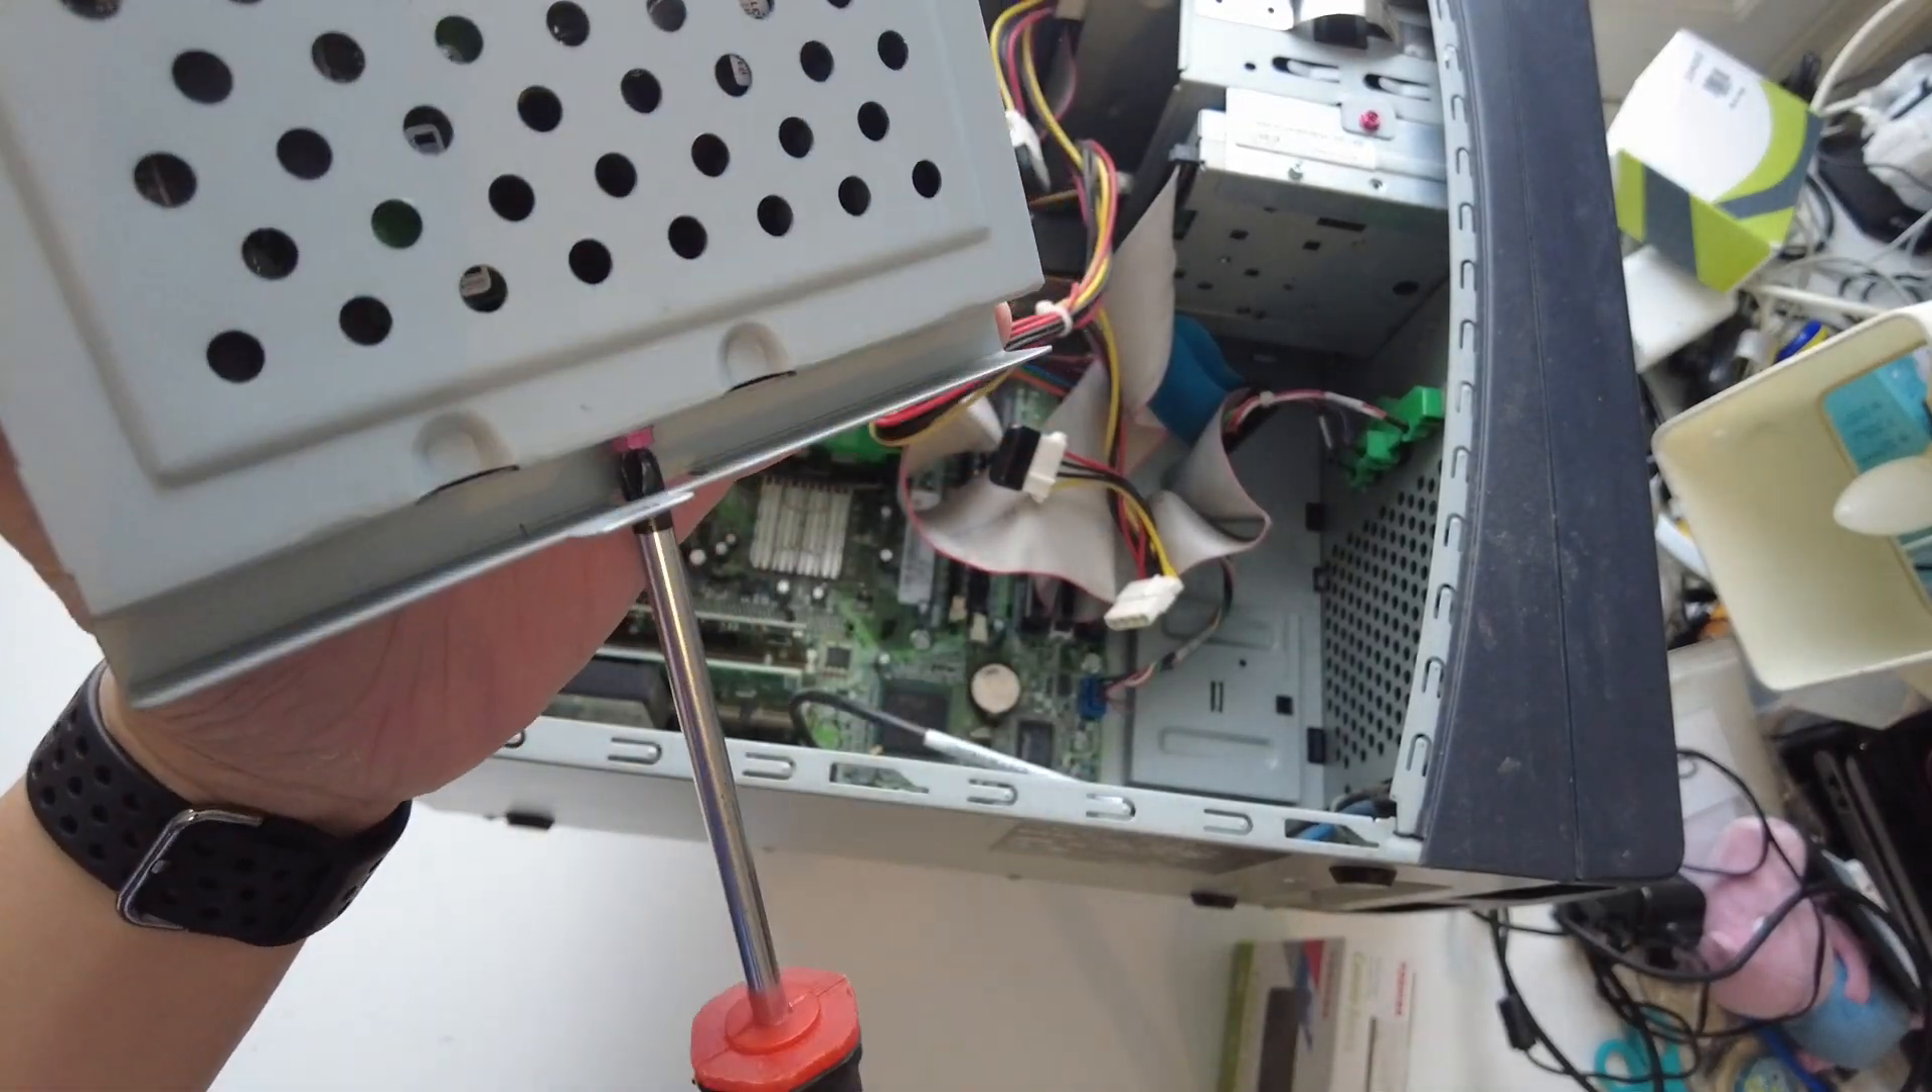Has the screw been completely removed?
No.